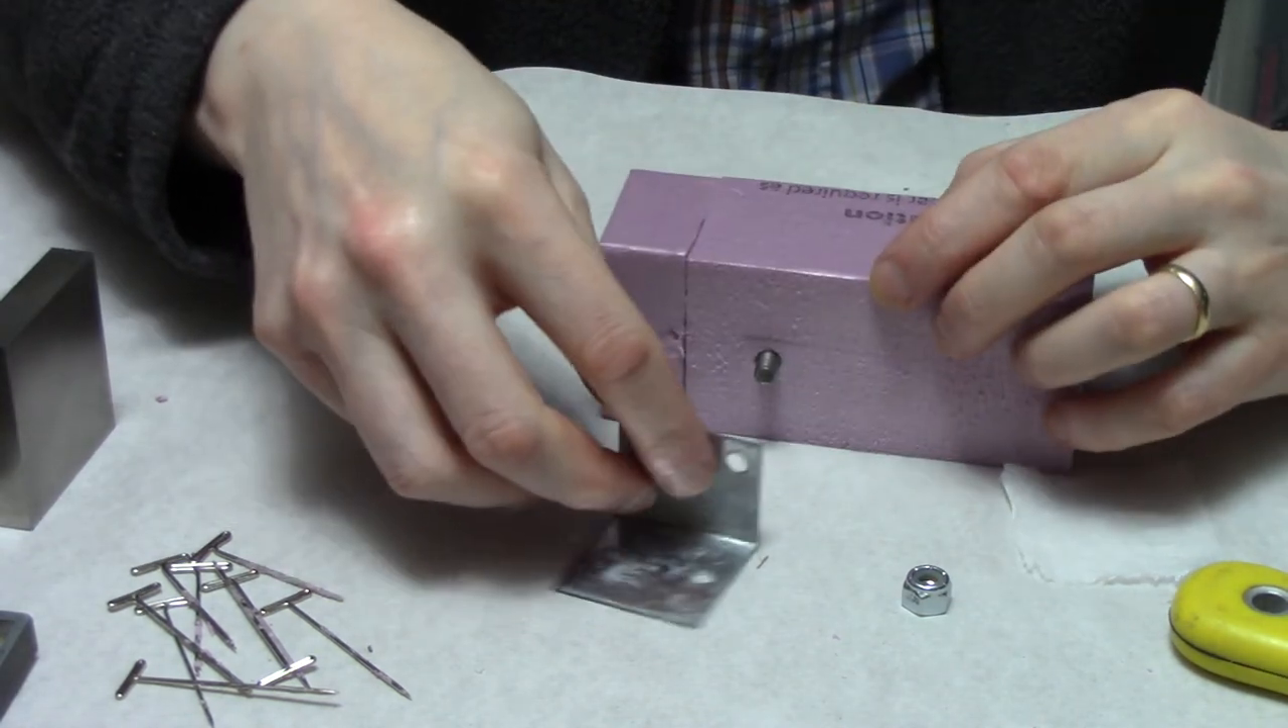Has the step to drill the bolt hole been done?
Yes.